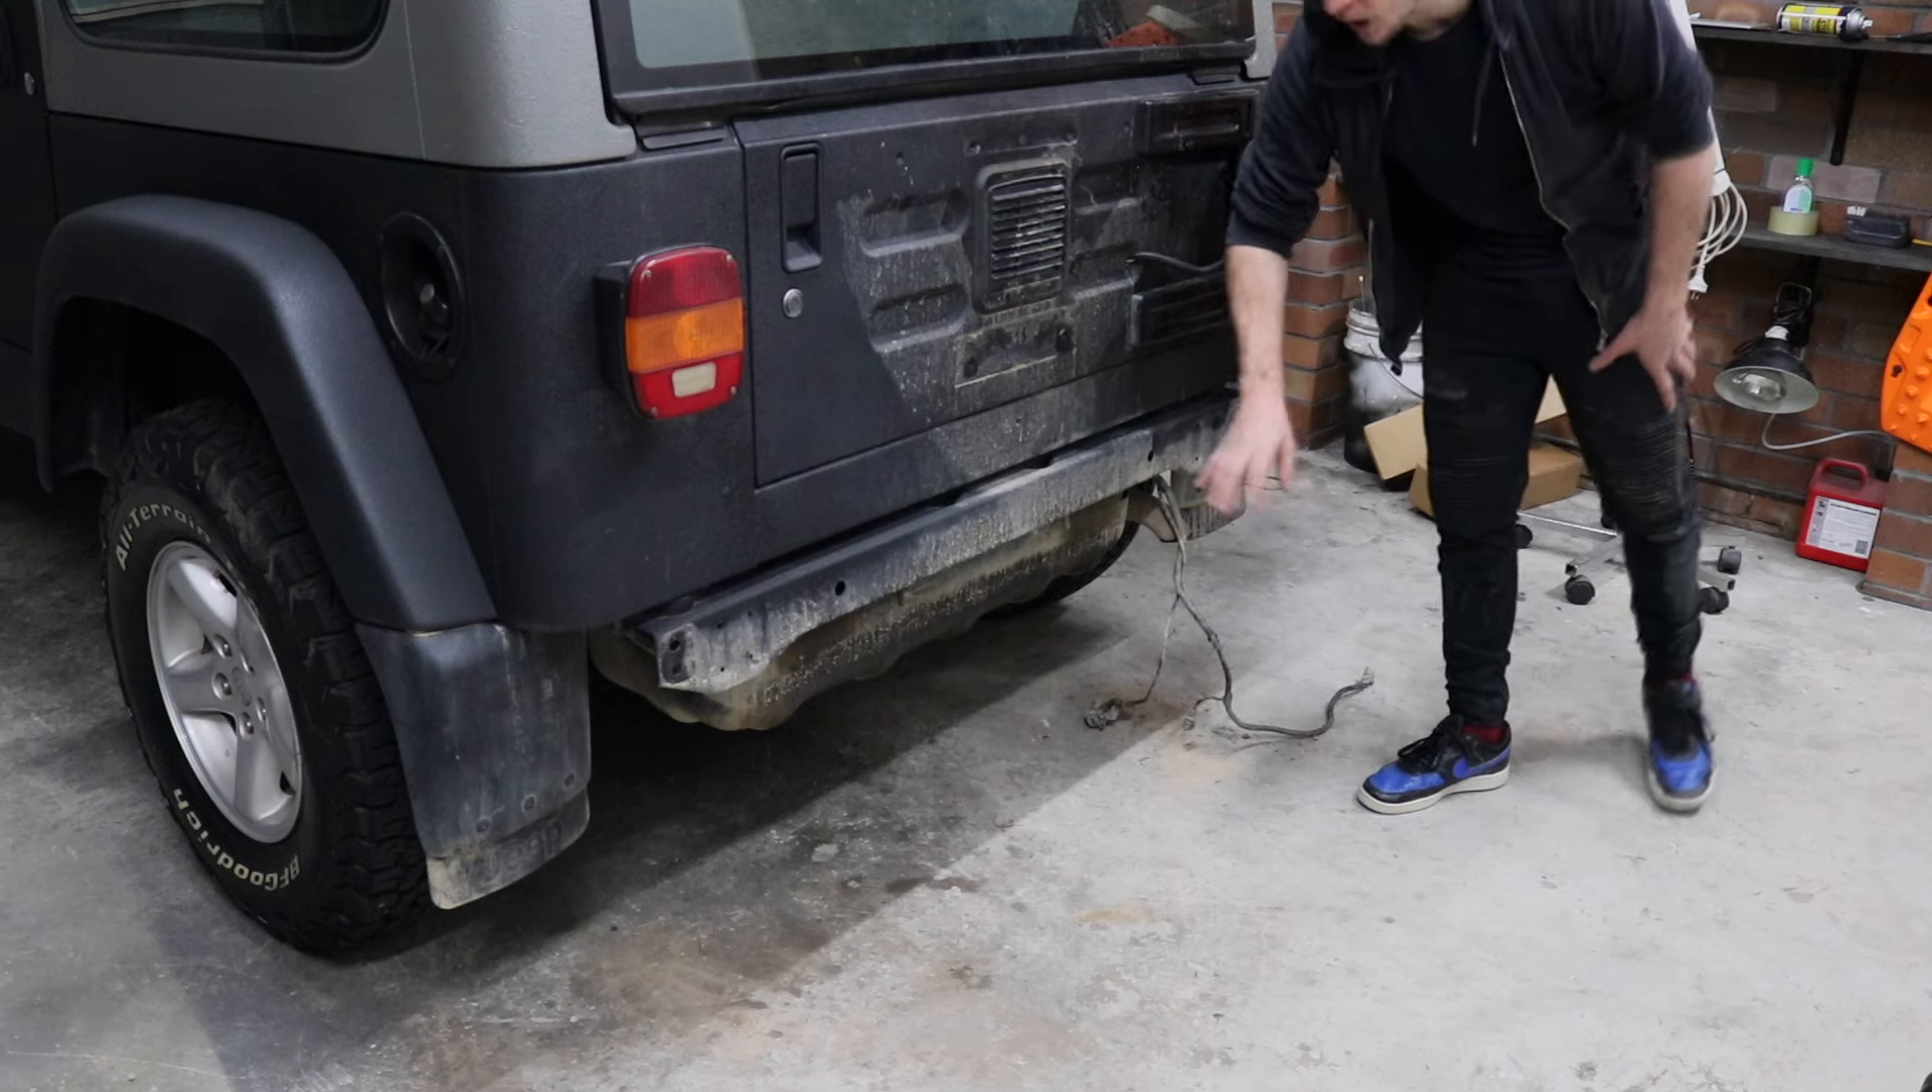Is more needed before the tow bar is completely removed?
No.